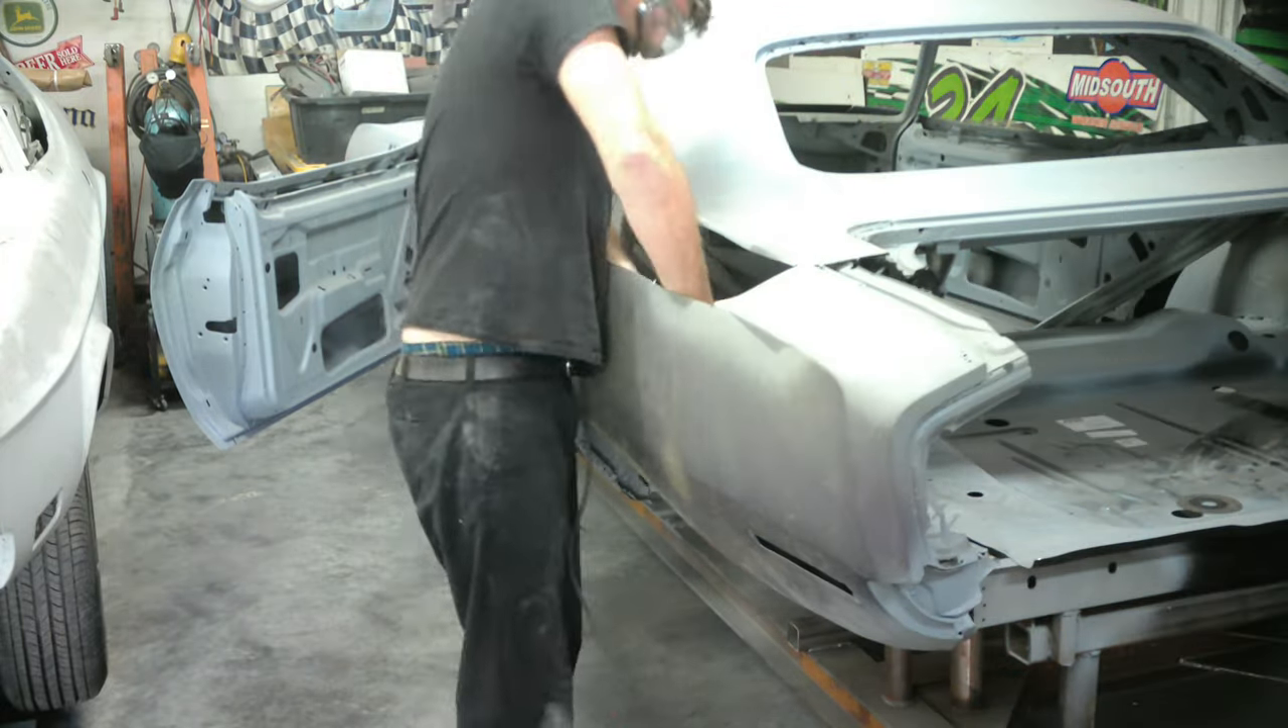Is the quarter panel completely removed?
No.